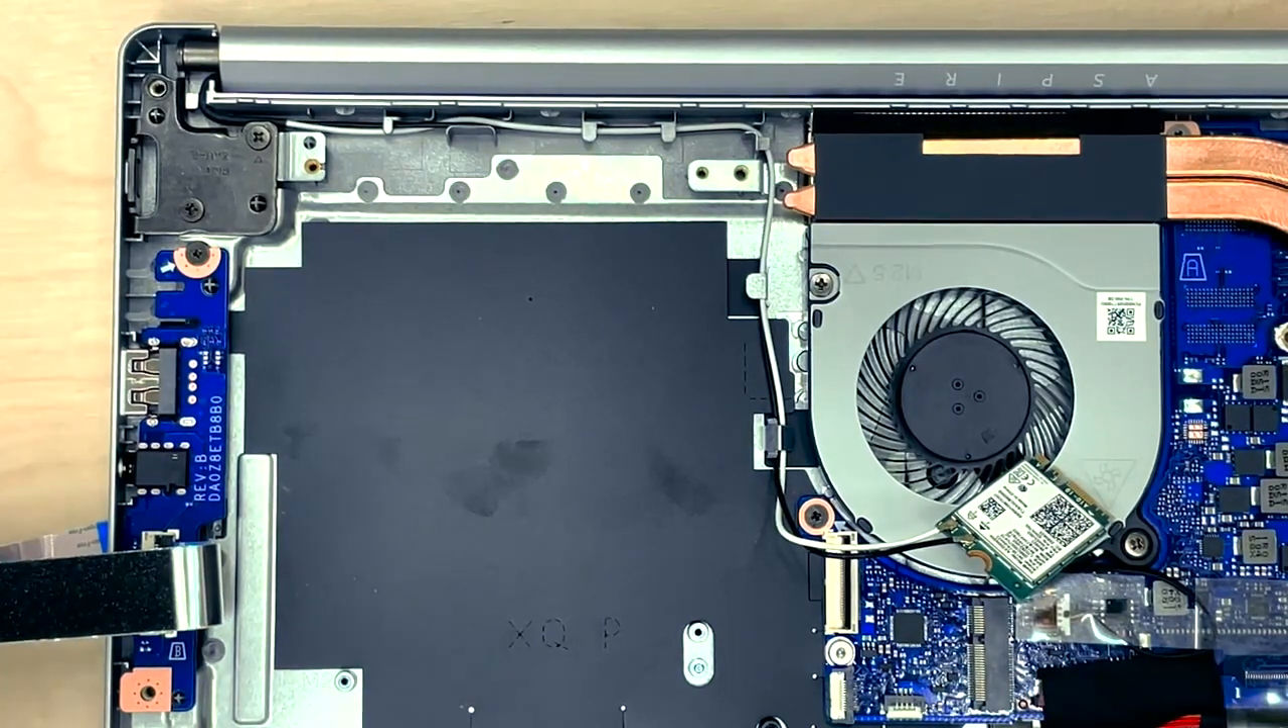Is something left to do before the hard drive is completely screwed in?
Yes.